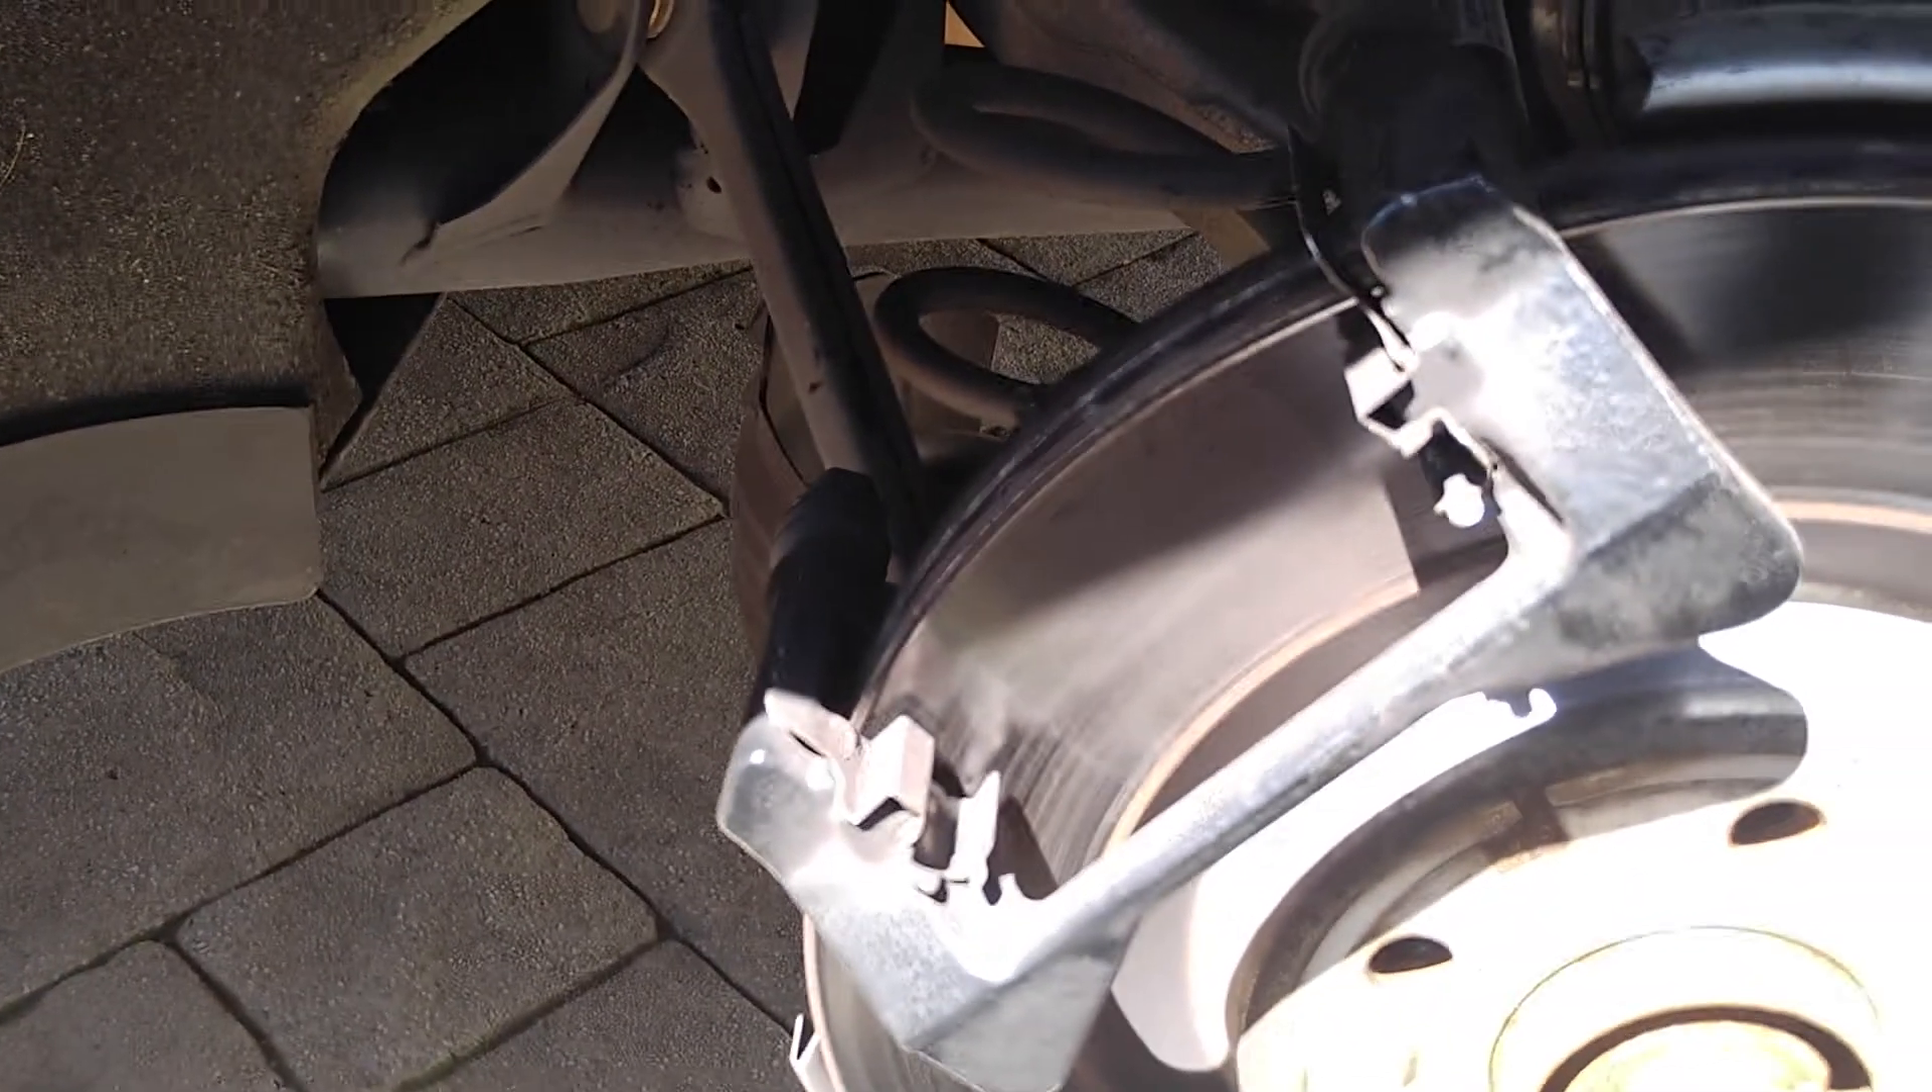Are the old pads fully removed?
Yes.